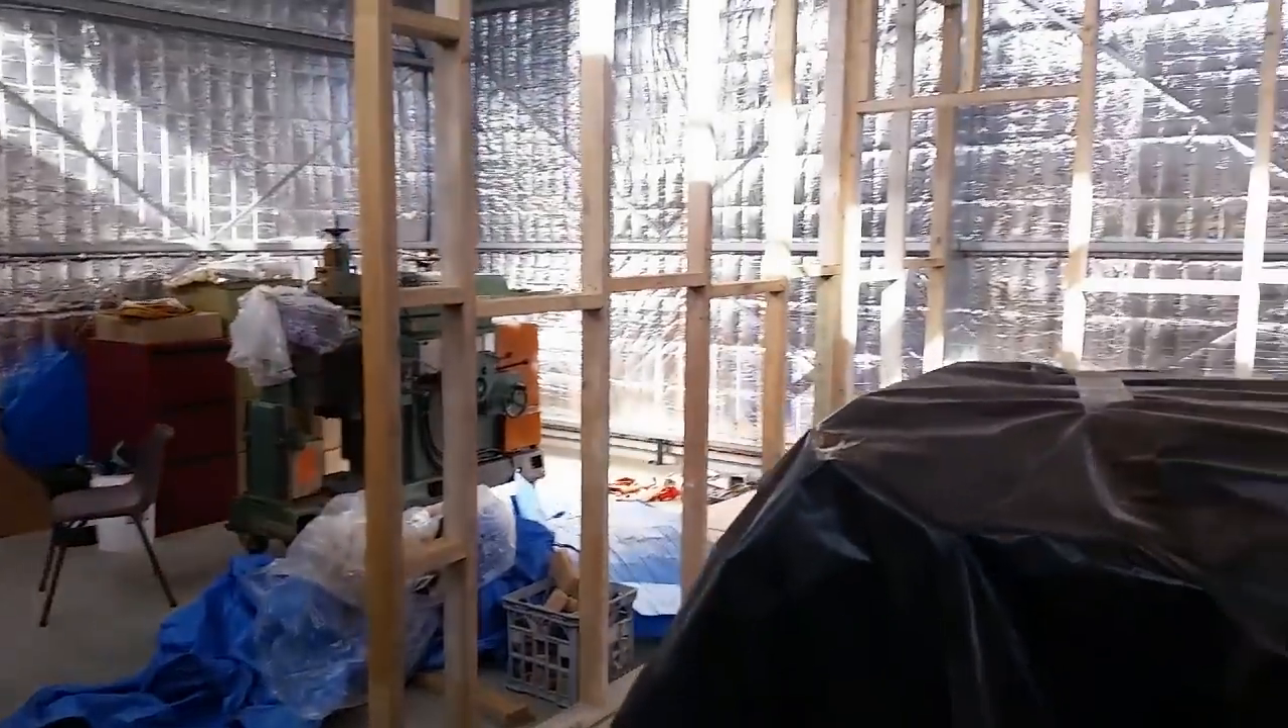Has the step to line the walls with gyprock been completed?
No.